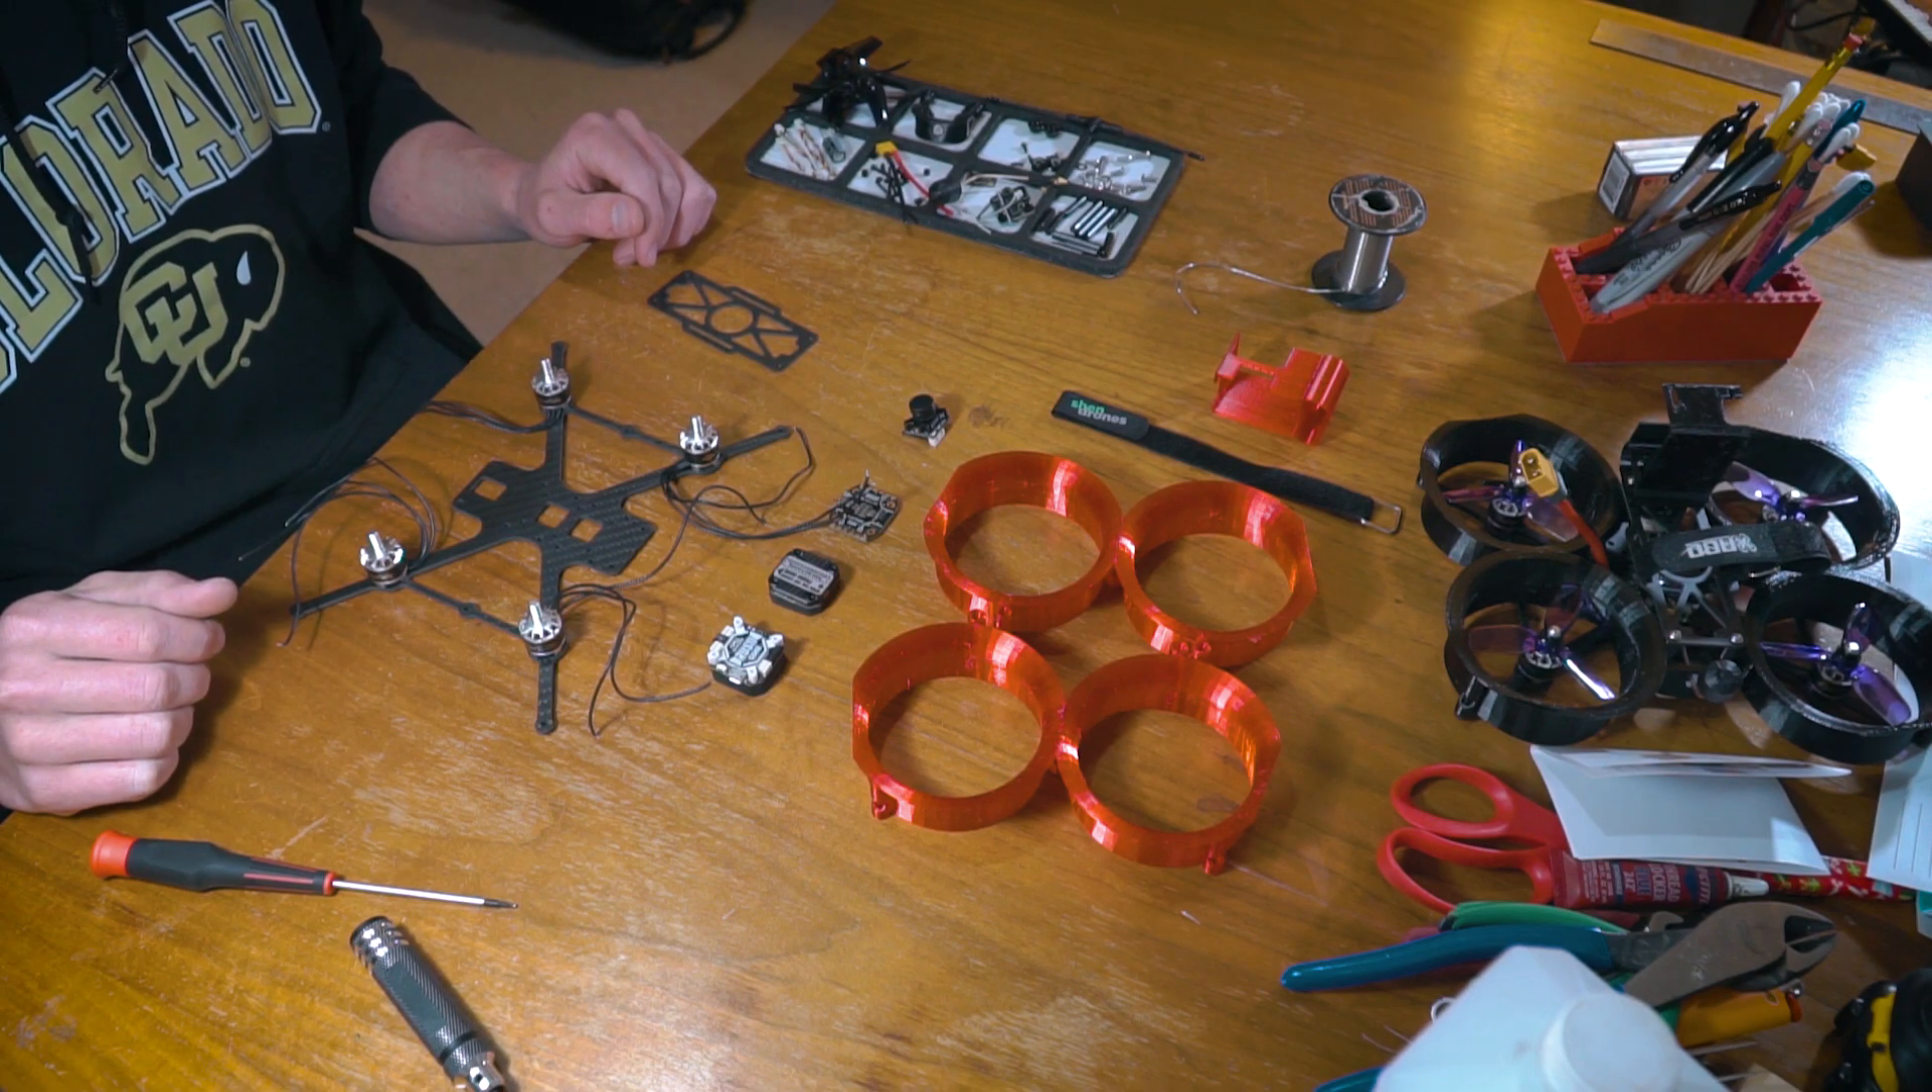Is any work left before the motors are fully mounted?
No.